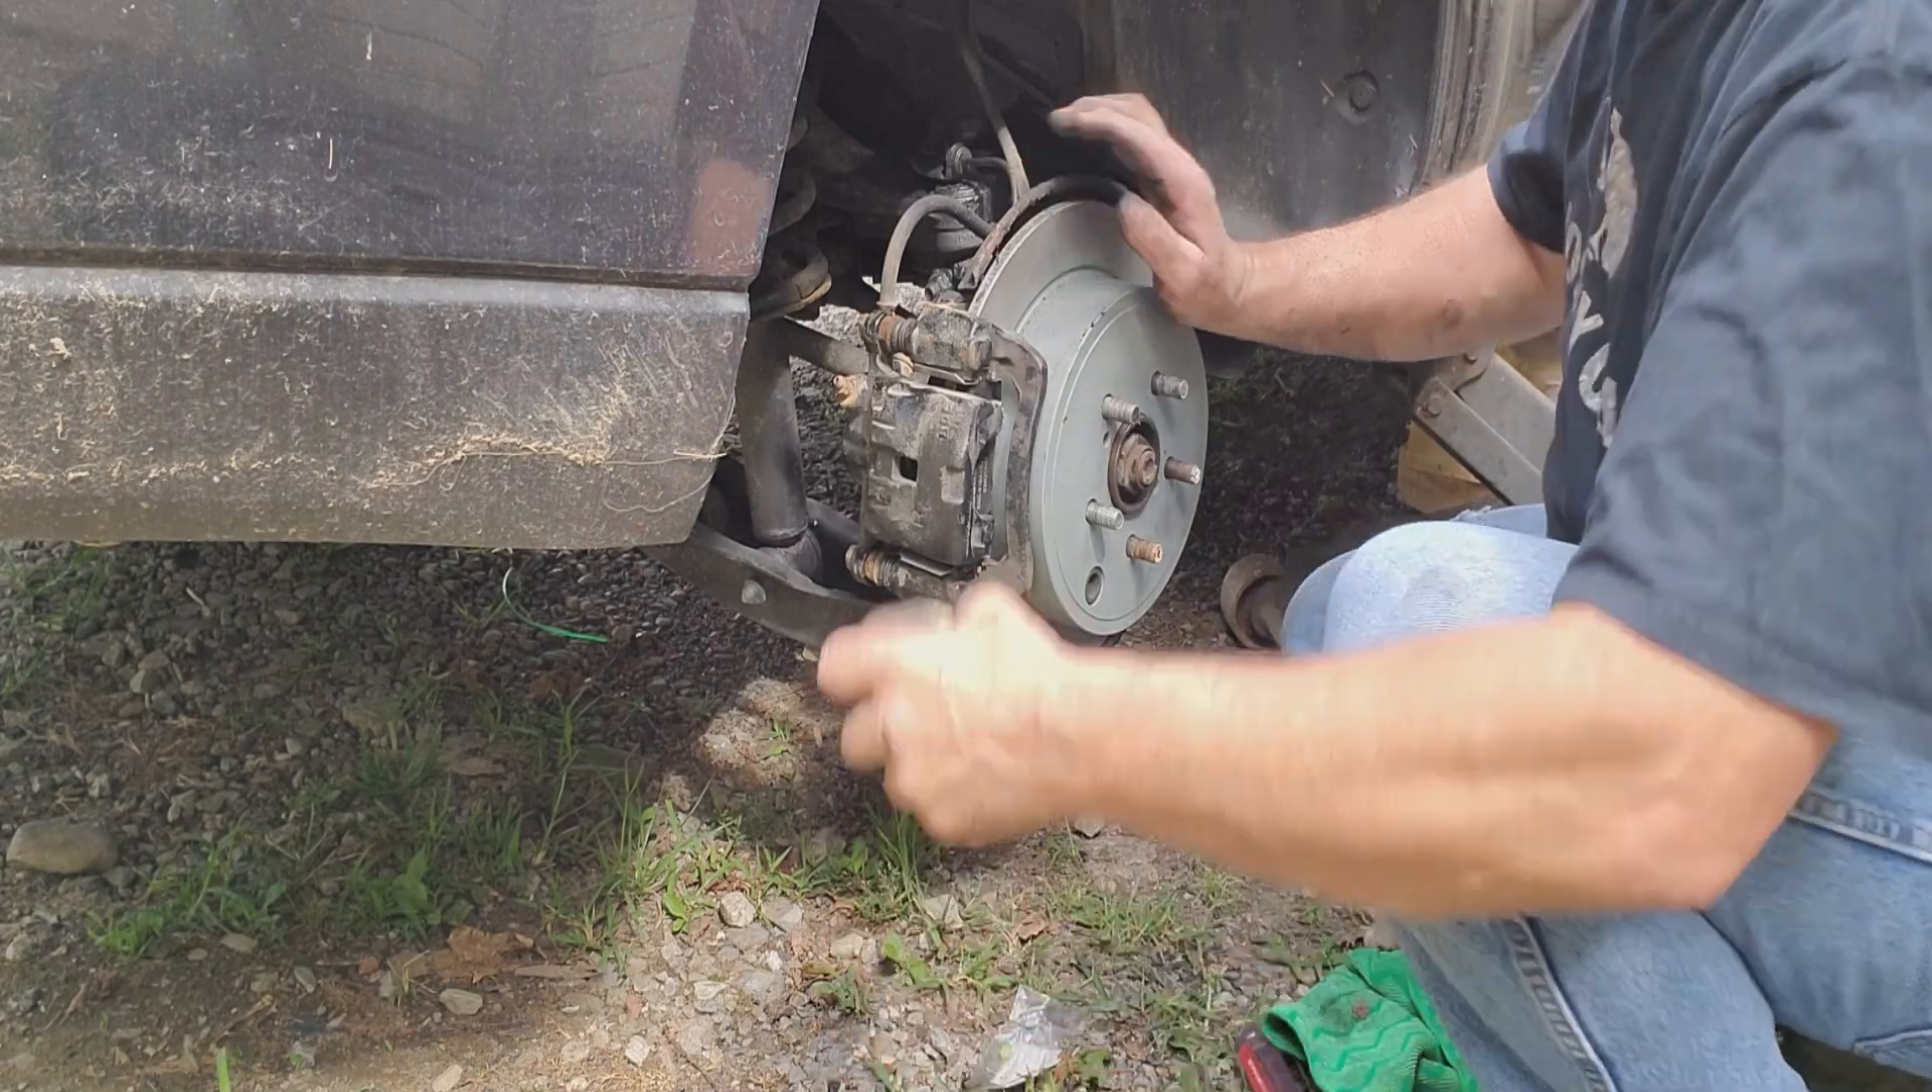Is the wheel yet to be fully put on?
Yes.